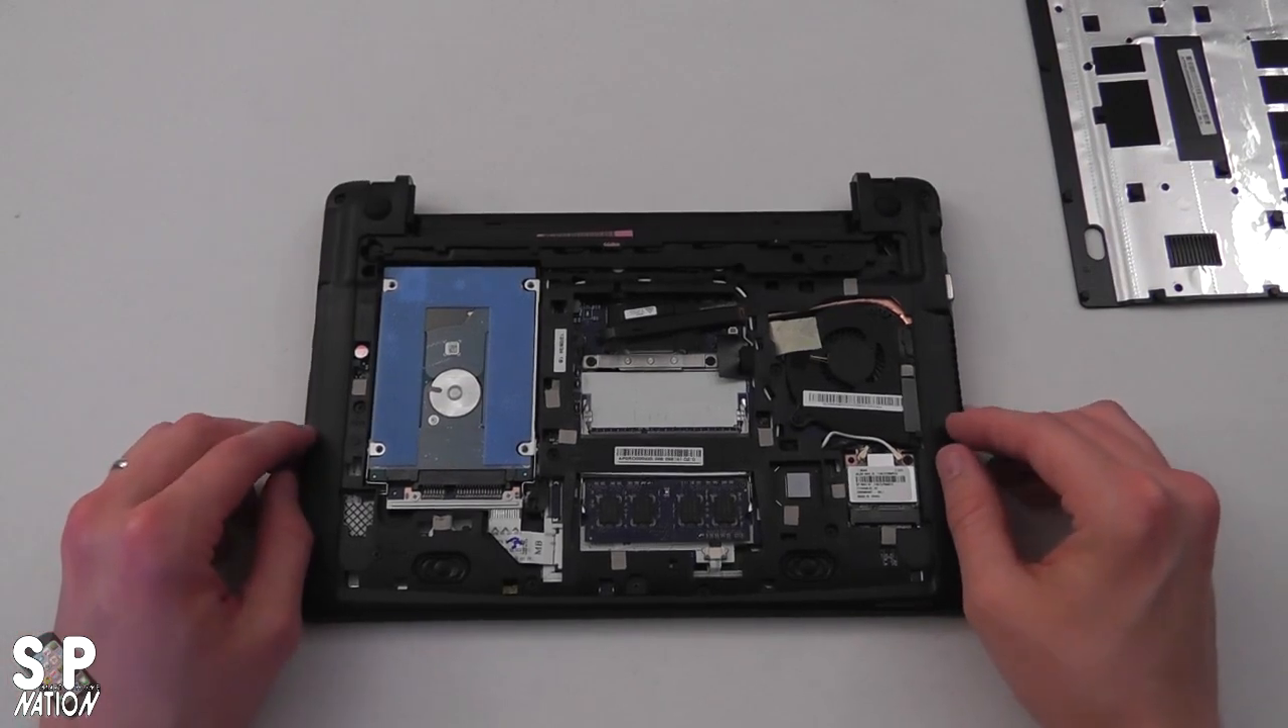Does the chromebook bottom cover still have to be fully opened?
No.